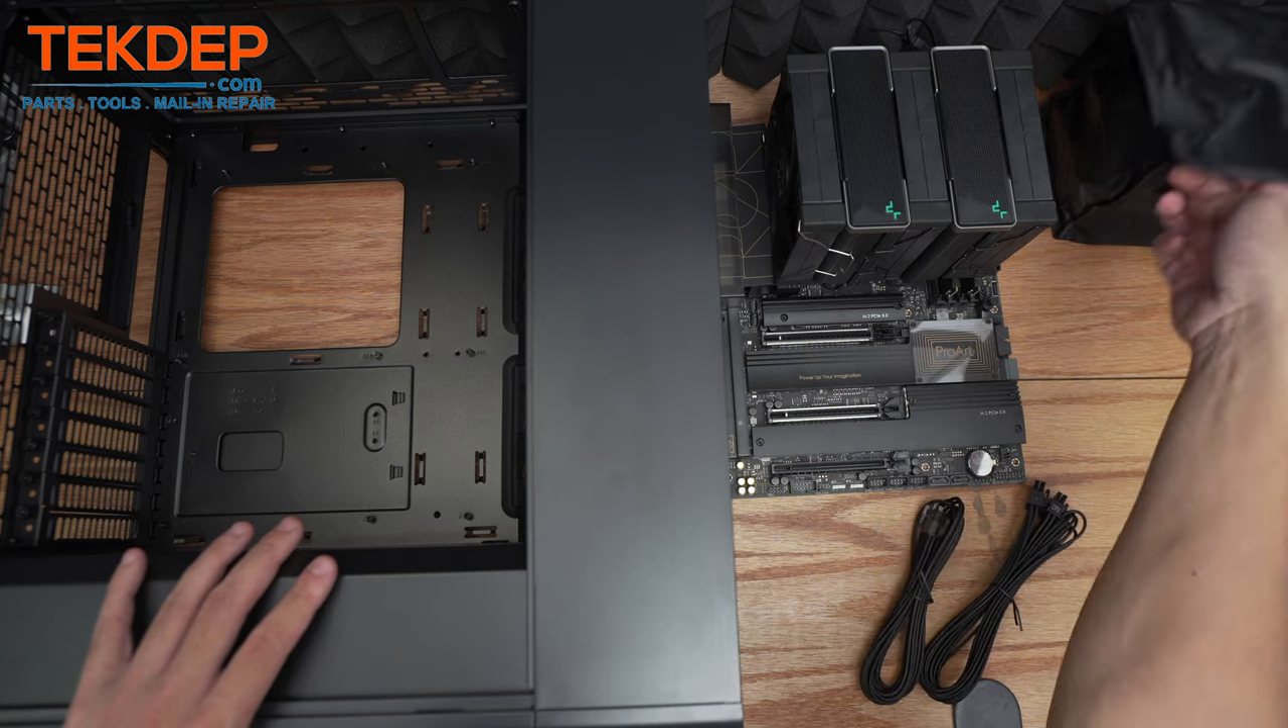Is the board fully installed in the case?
No.